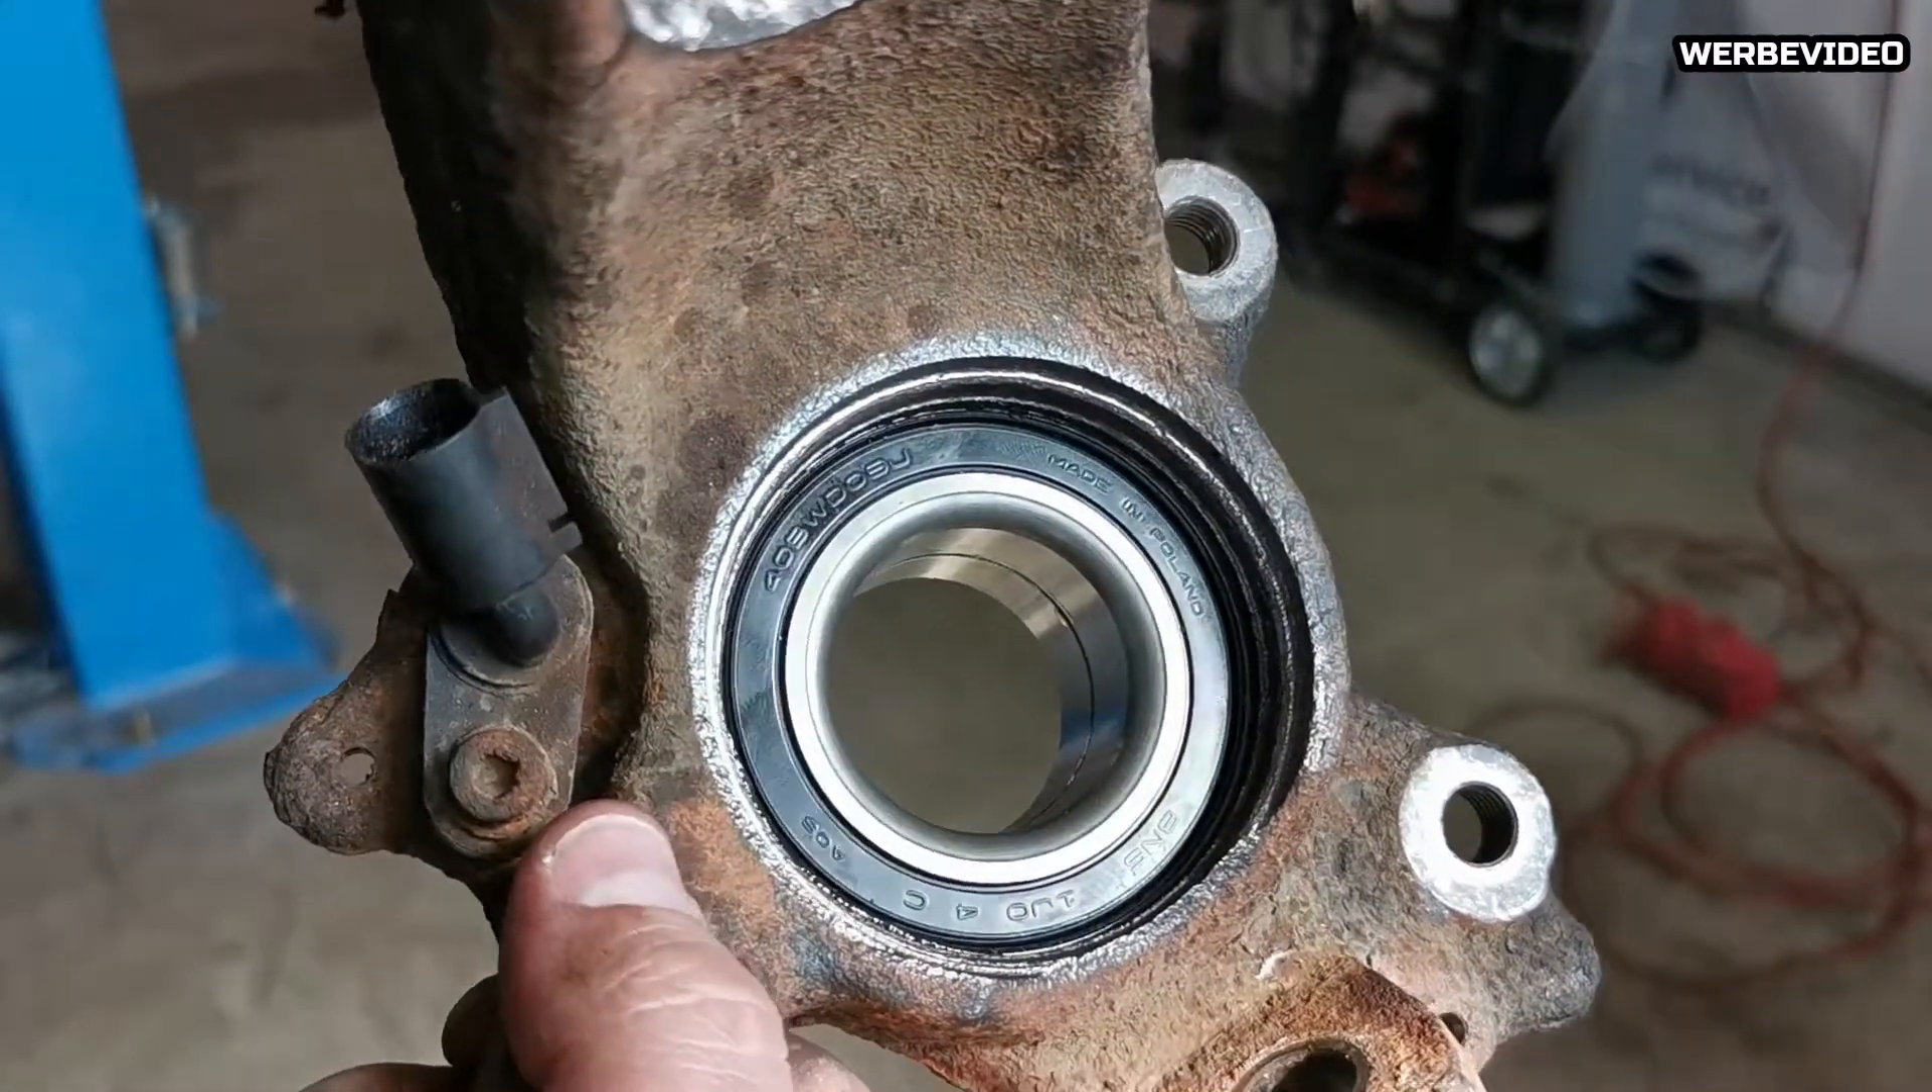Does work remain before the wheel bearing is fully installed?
No.